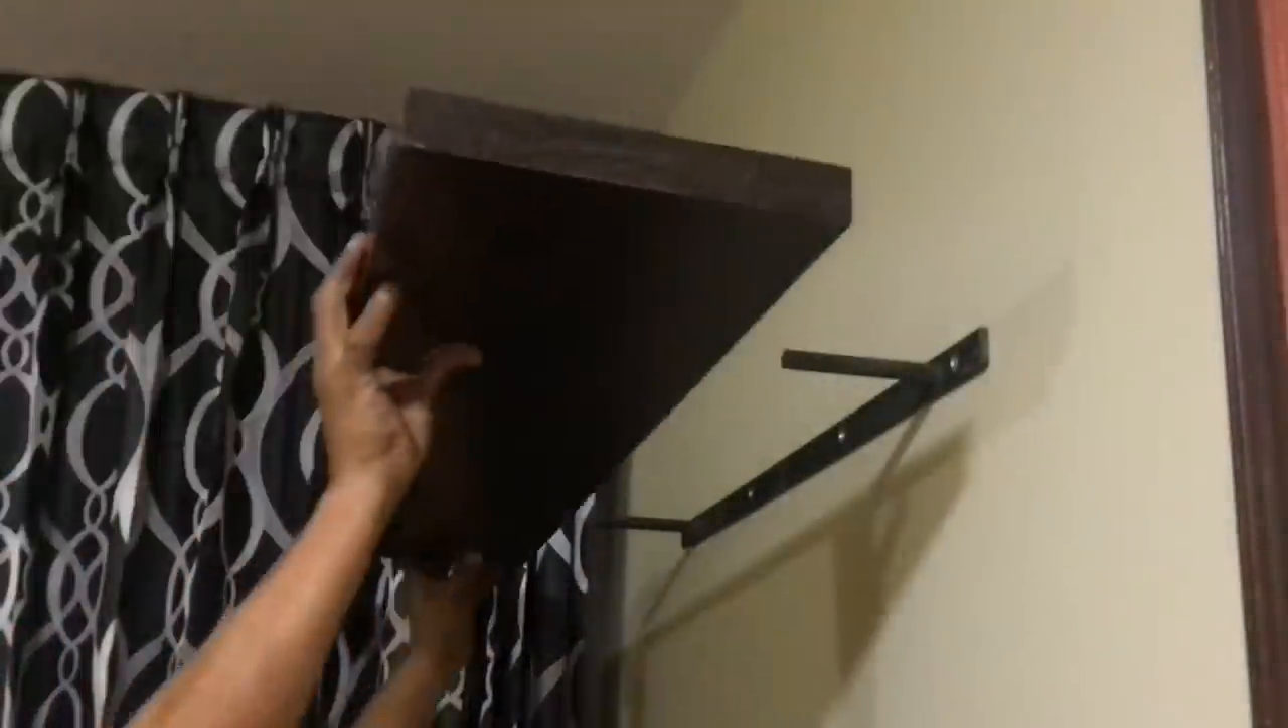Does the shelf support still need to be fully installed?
No.